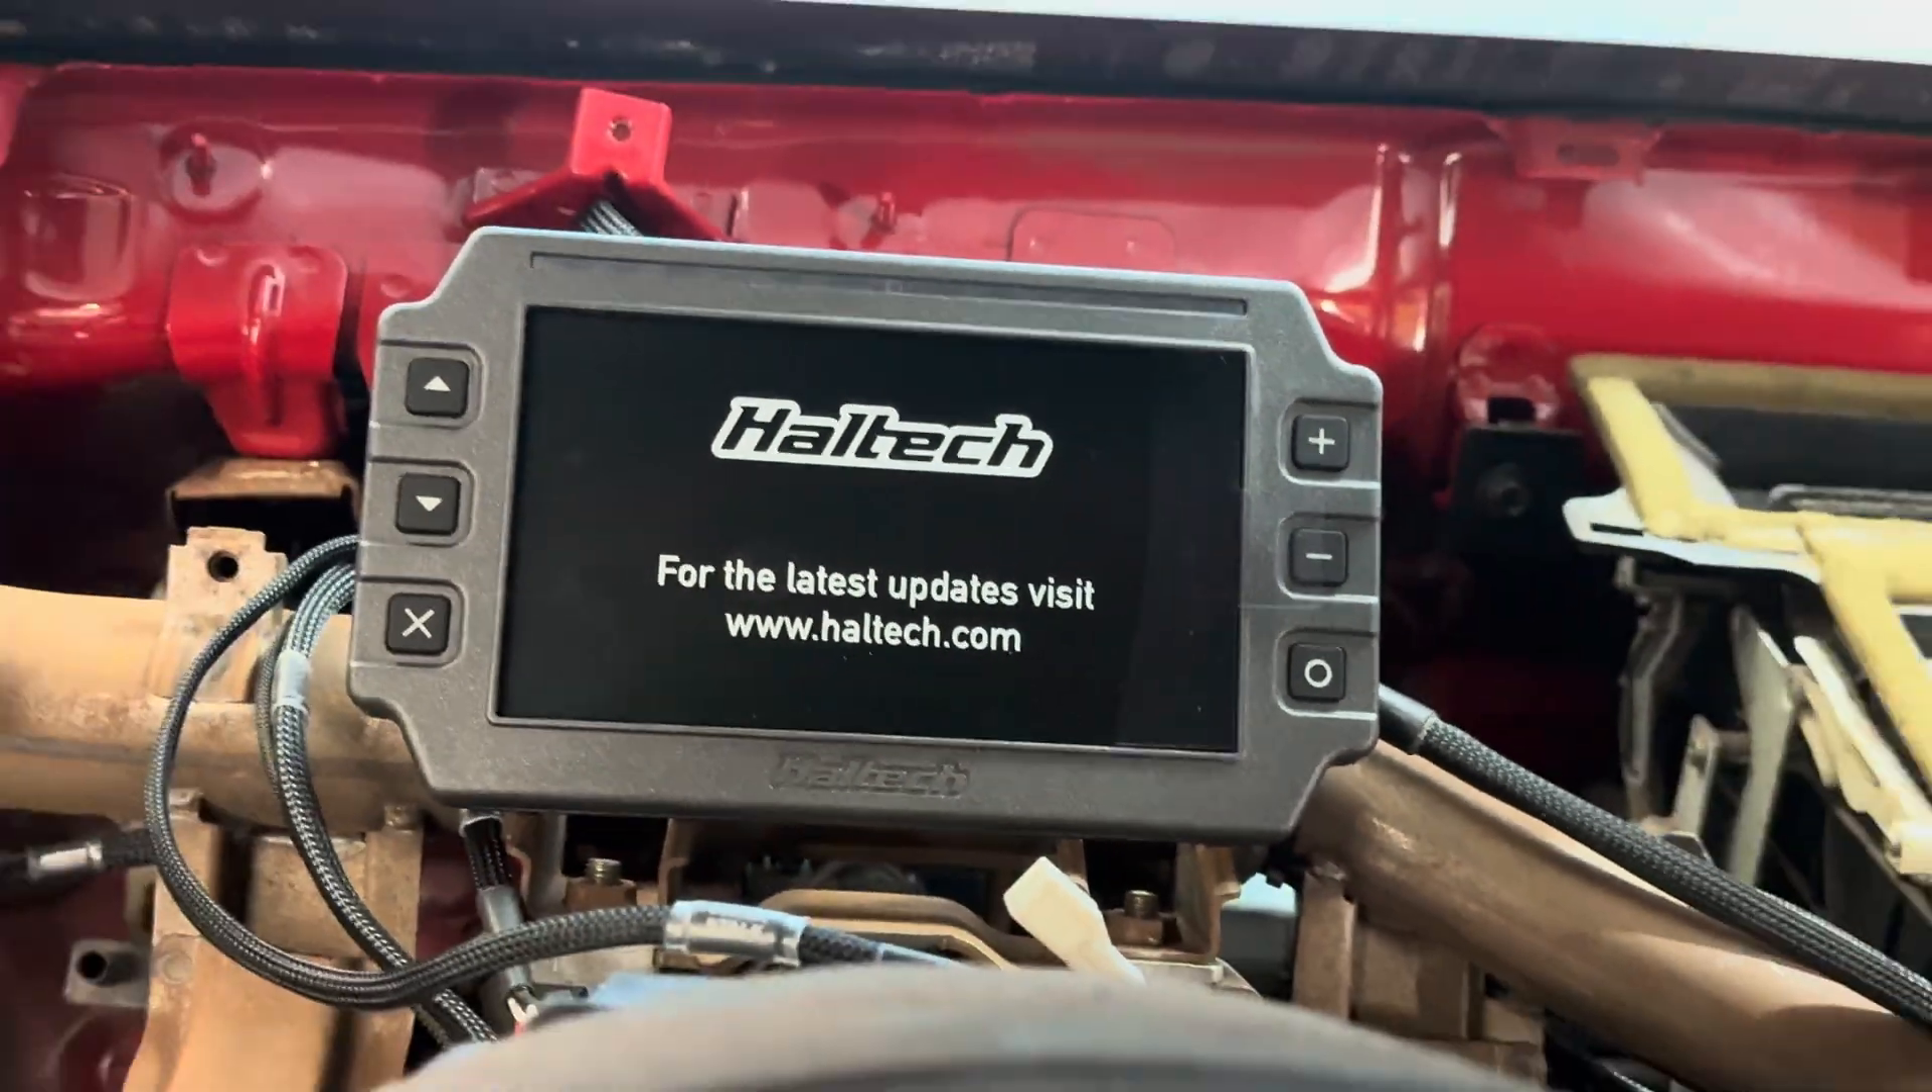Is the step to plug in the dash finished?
Yes.